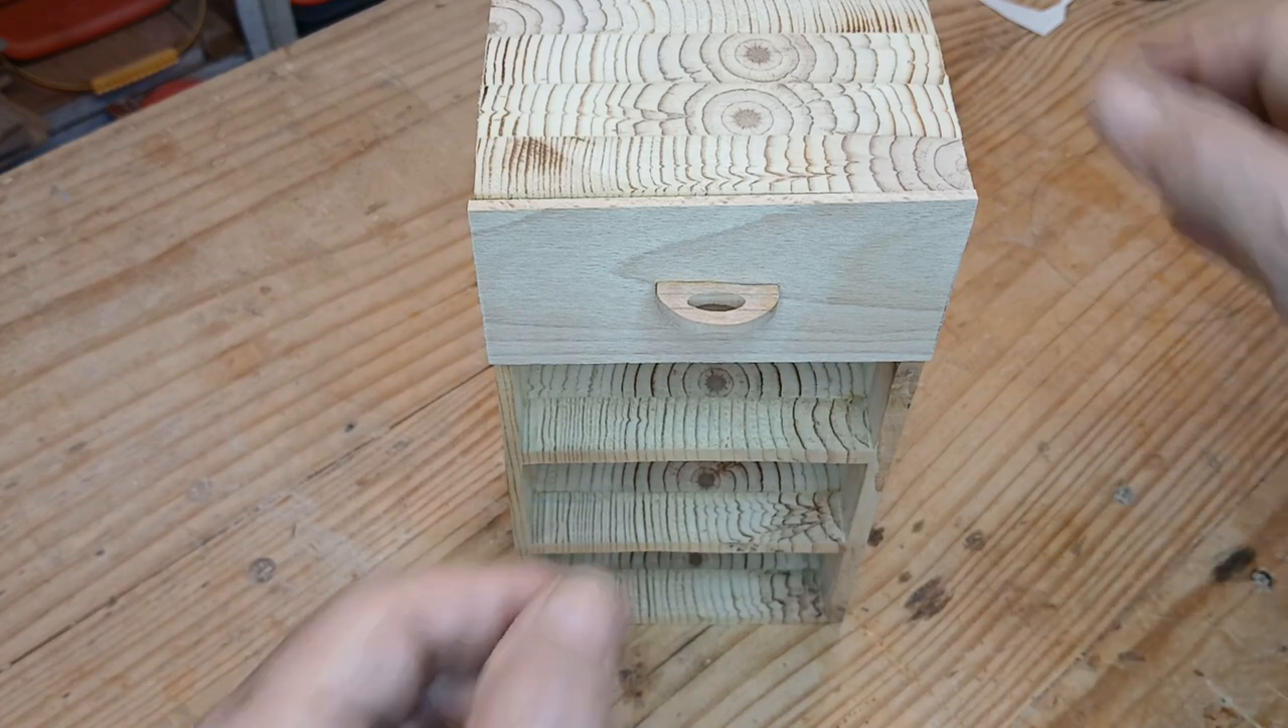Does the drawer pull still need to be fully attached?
No.